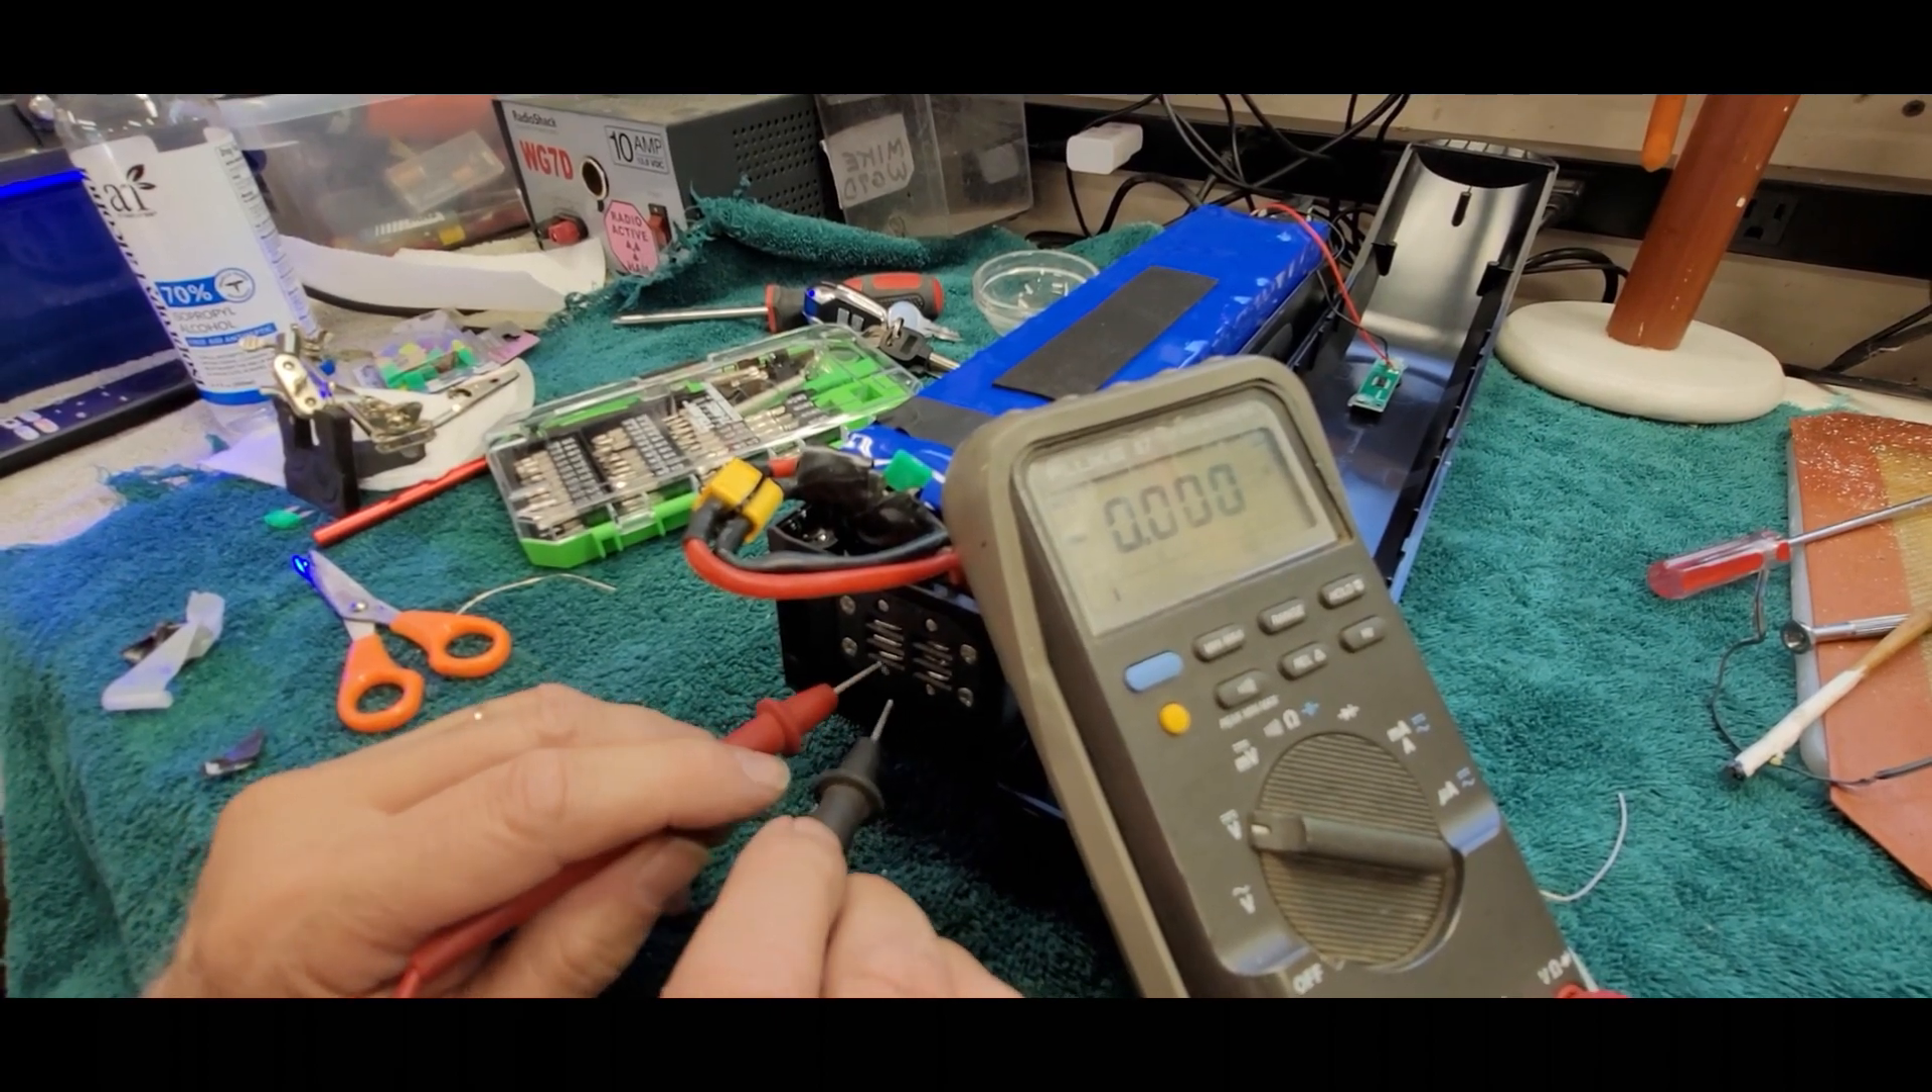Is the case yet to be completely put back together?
Yes.